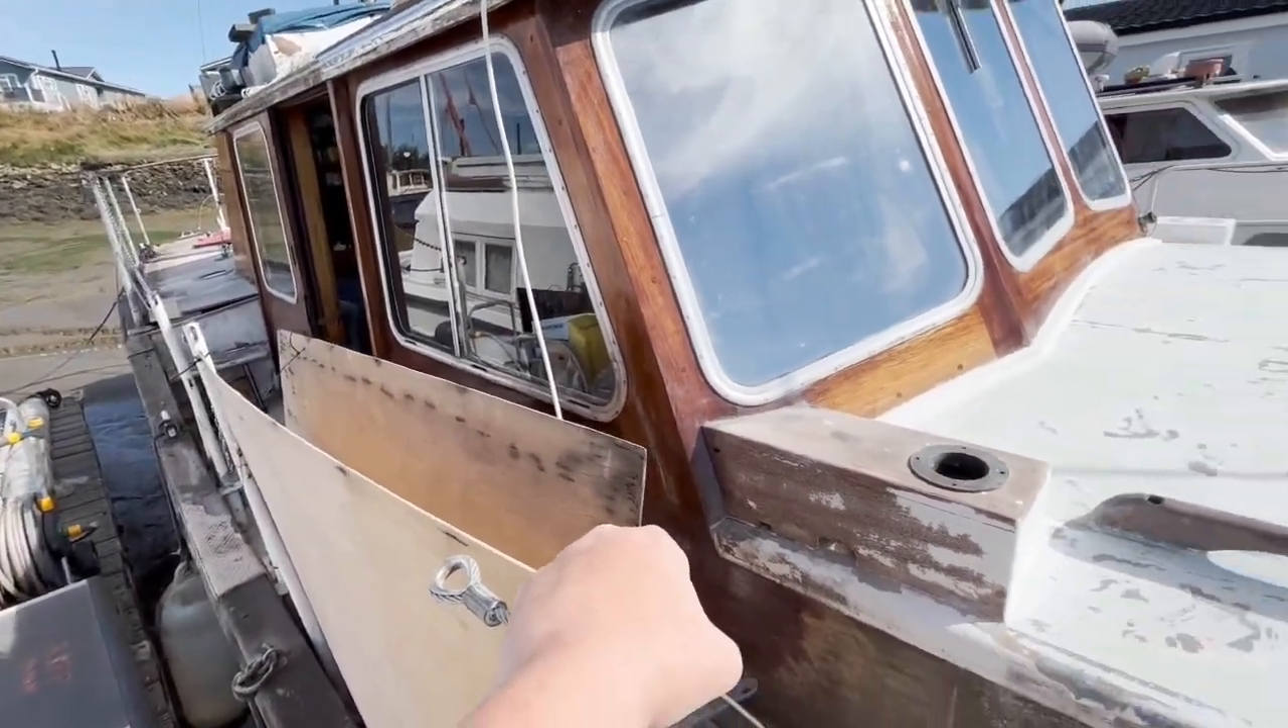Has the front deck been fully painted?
No.